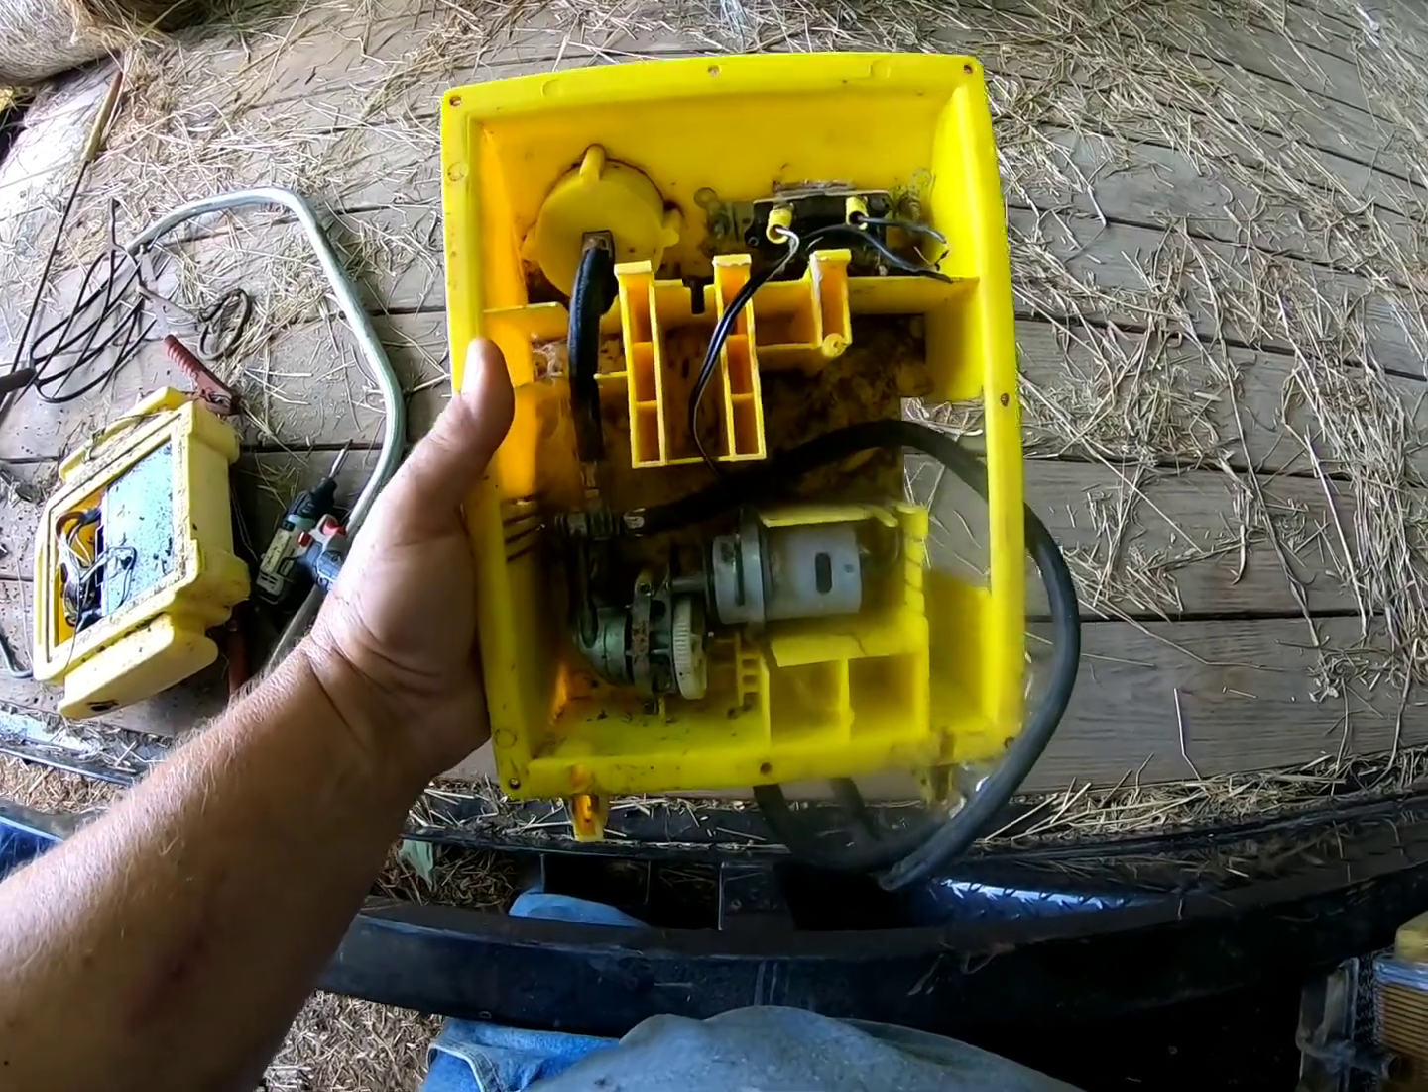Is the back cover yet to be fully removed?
No.